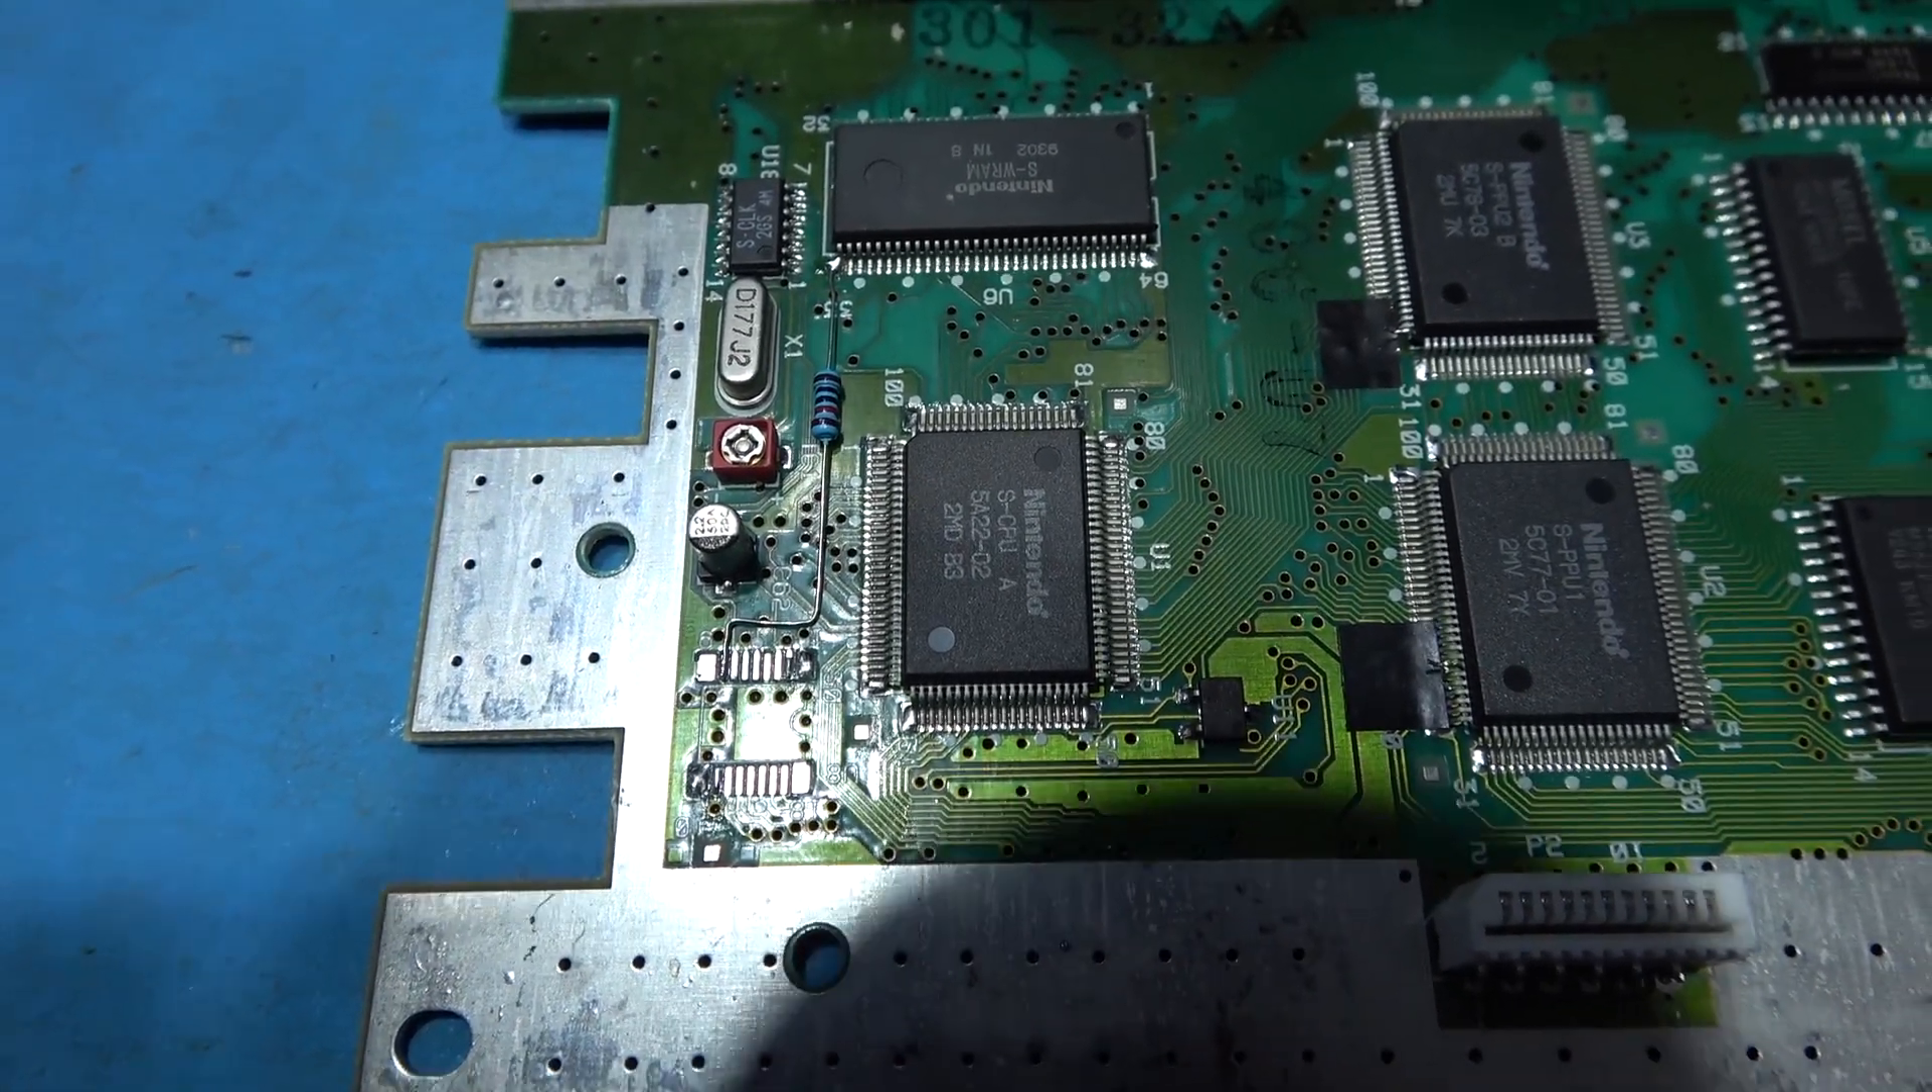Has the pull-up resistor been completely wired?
Yes.